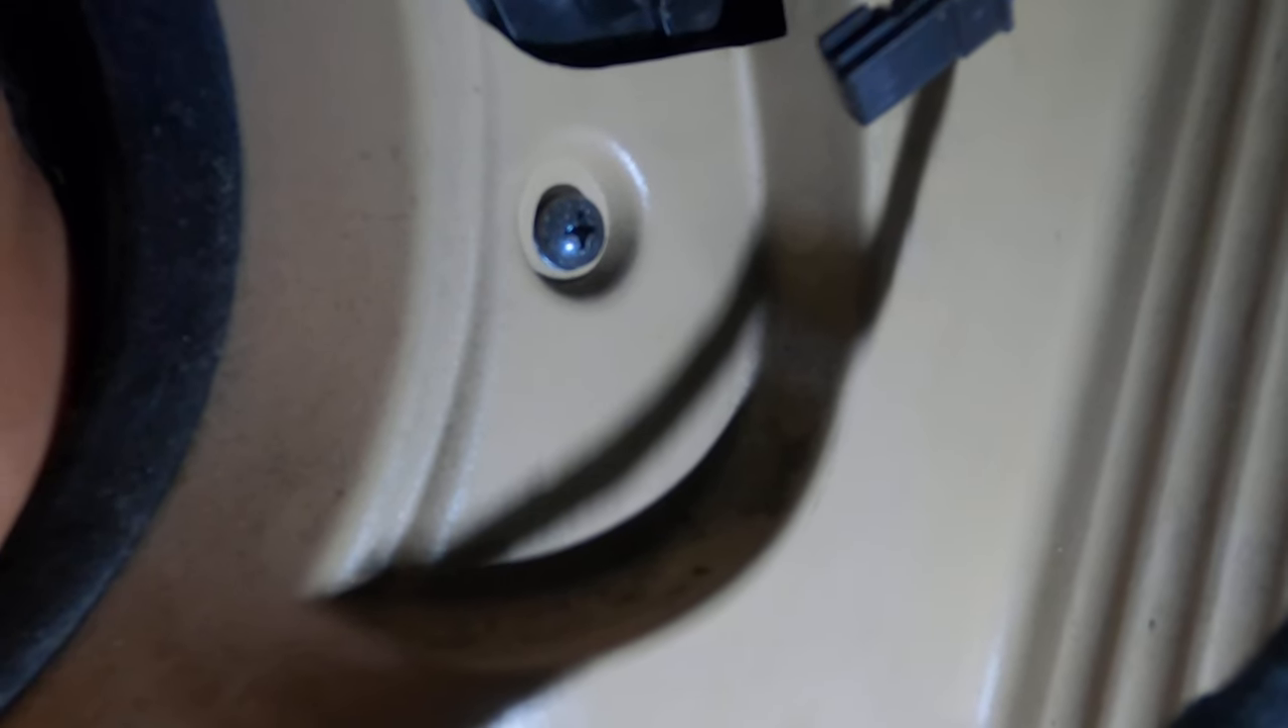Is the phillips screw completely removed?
No.